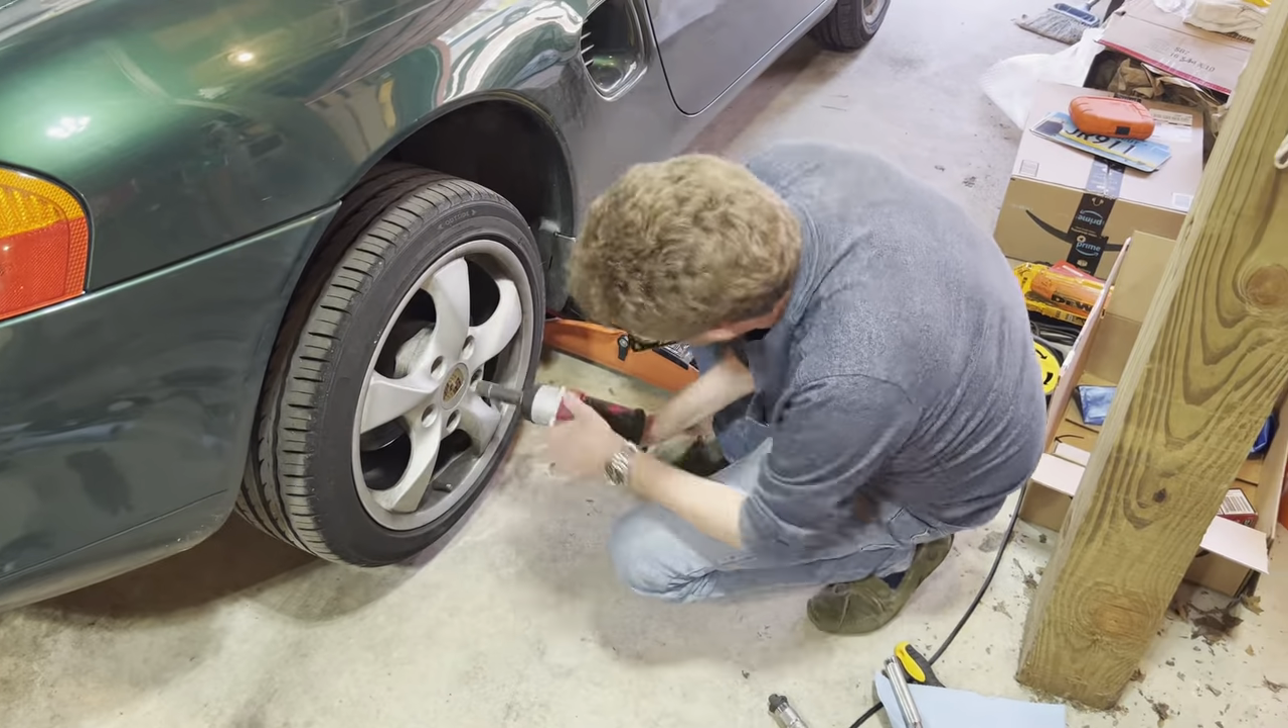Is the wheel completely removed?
No.